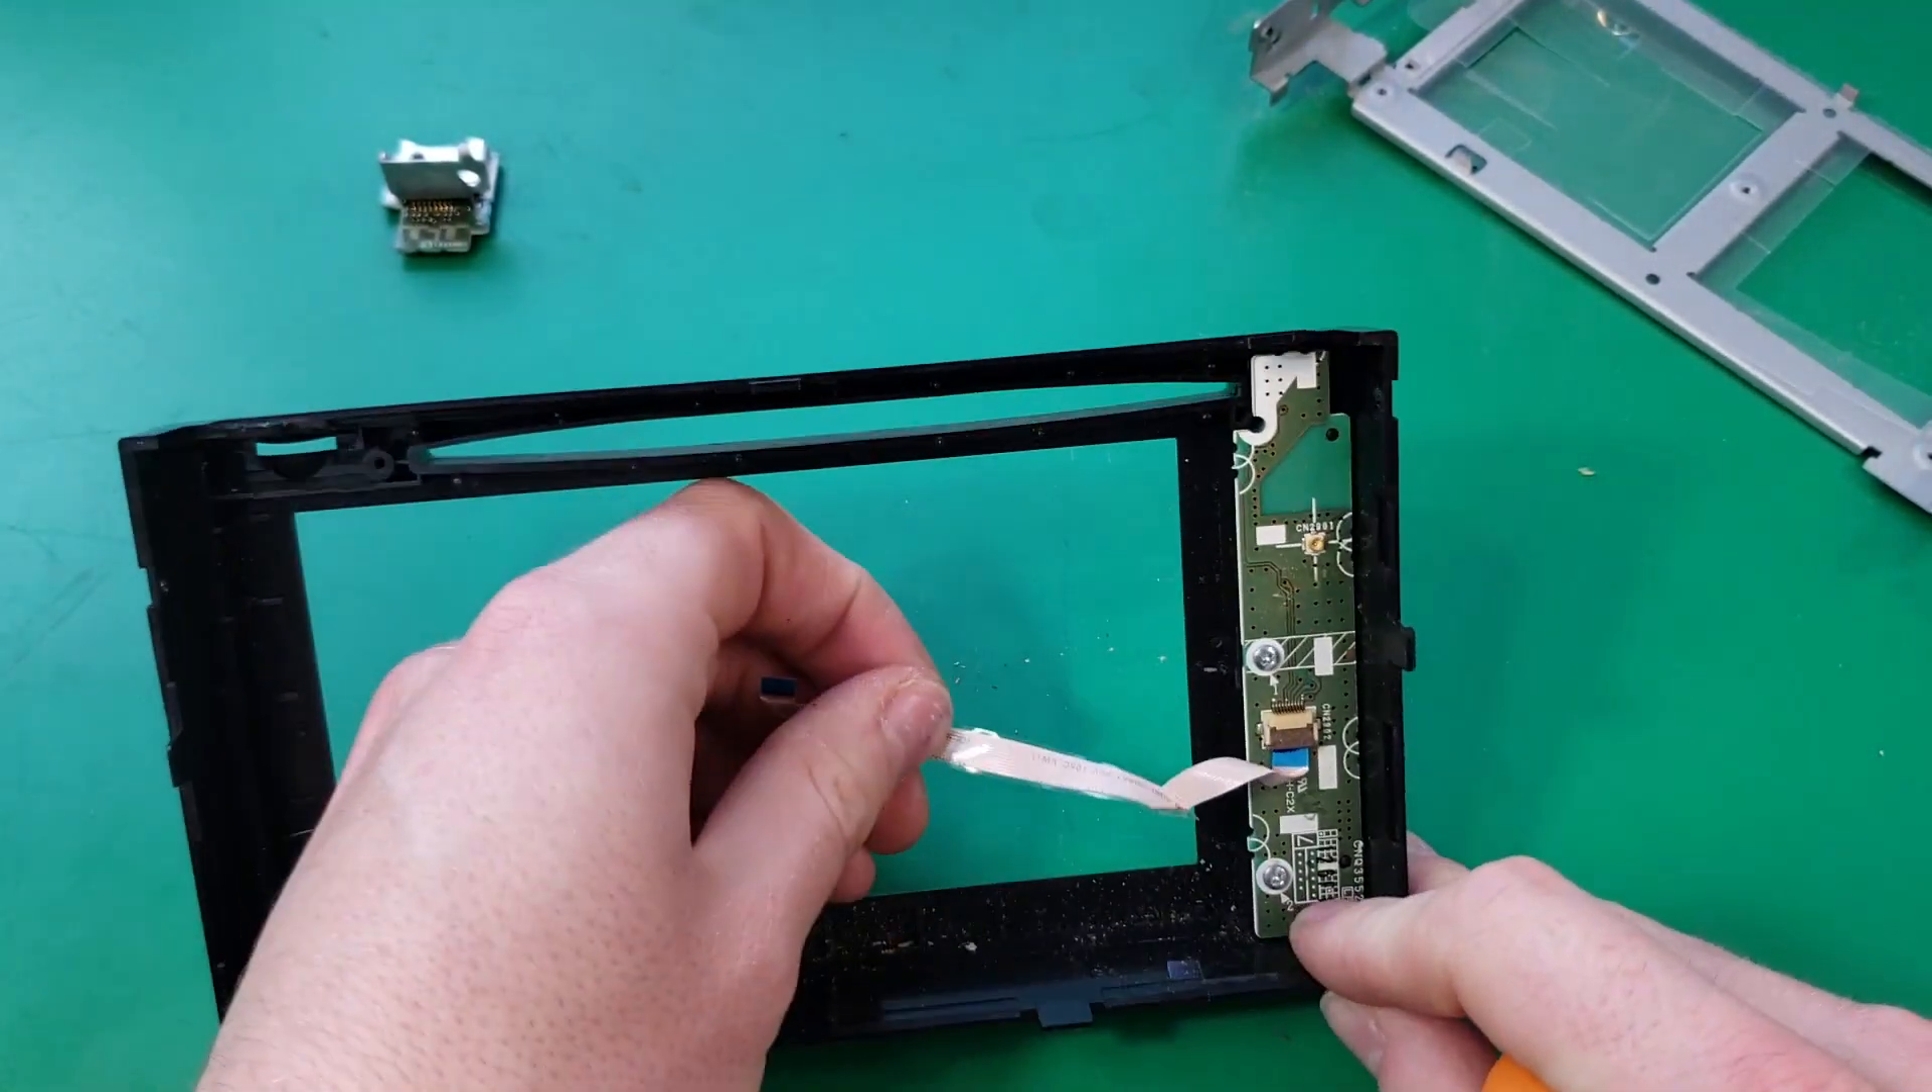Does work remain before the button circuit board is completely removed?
Yes.